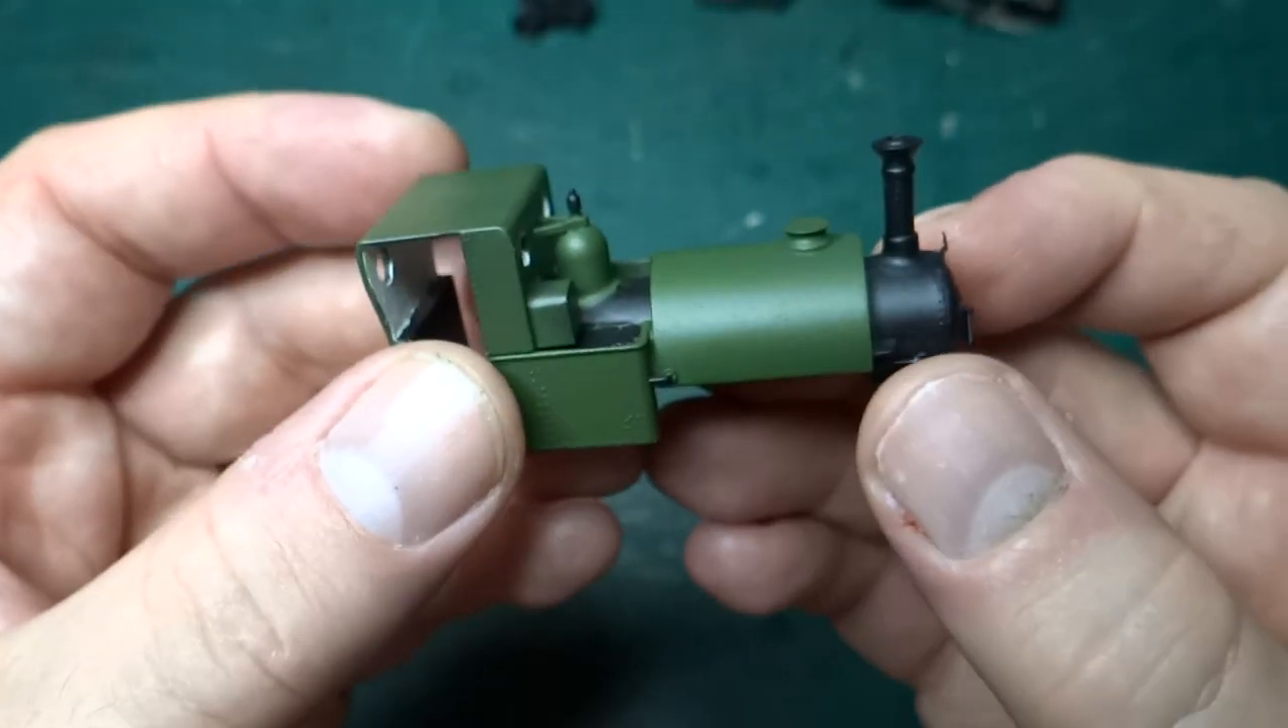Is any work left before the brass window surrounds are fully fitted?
Yes.